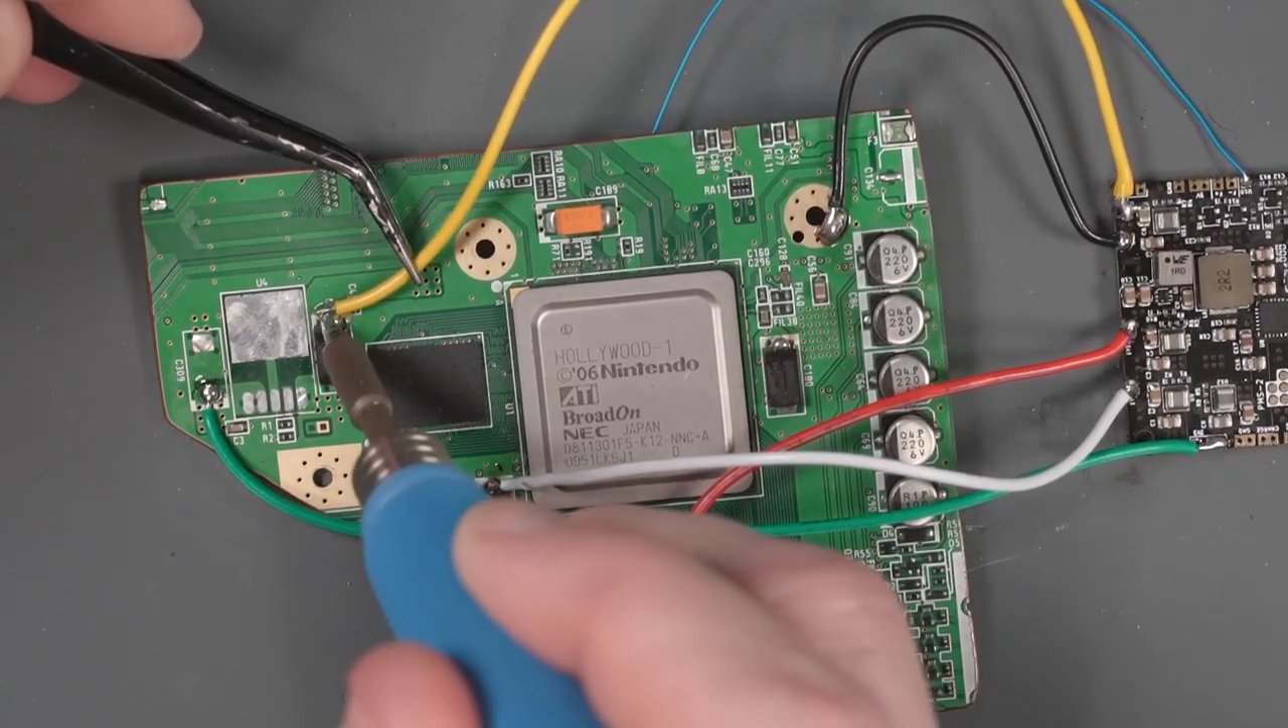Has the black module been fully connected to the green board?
No.